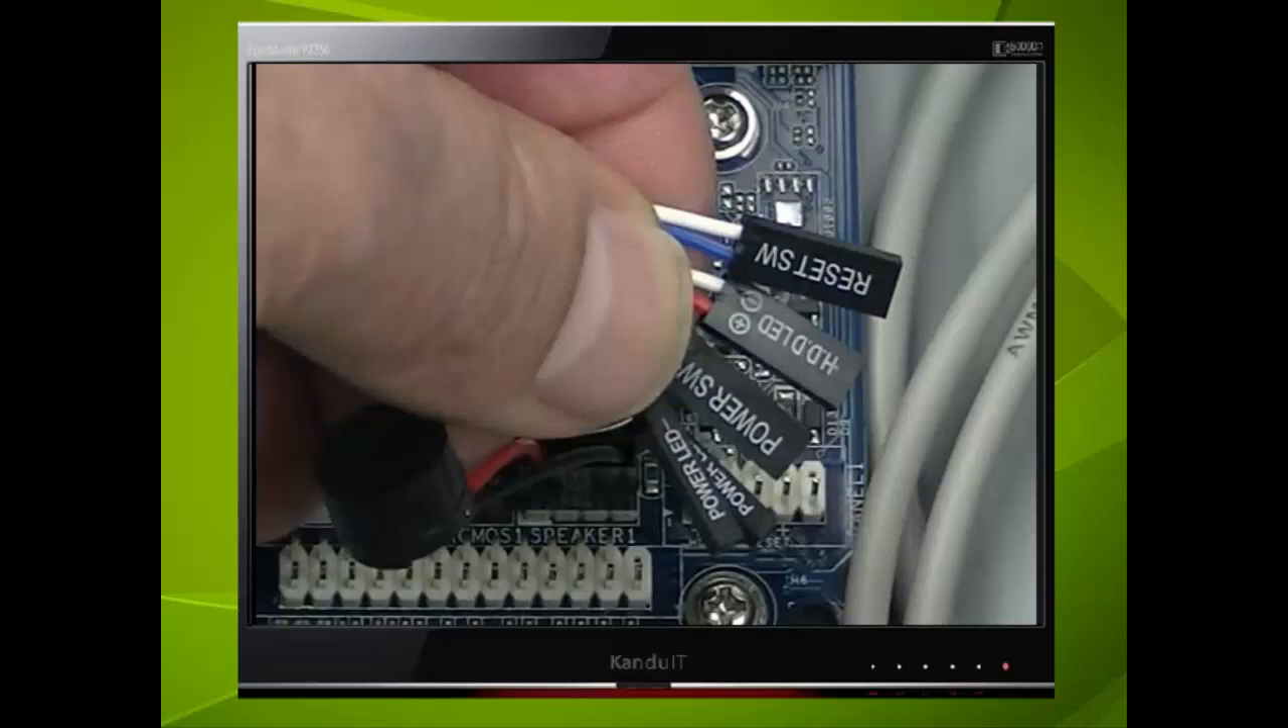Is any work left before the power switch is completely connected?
Yes.